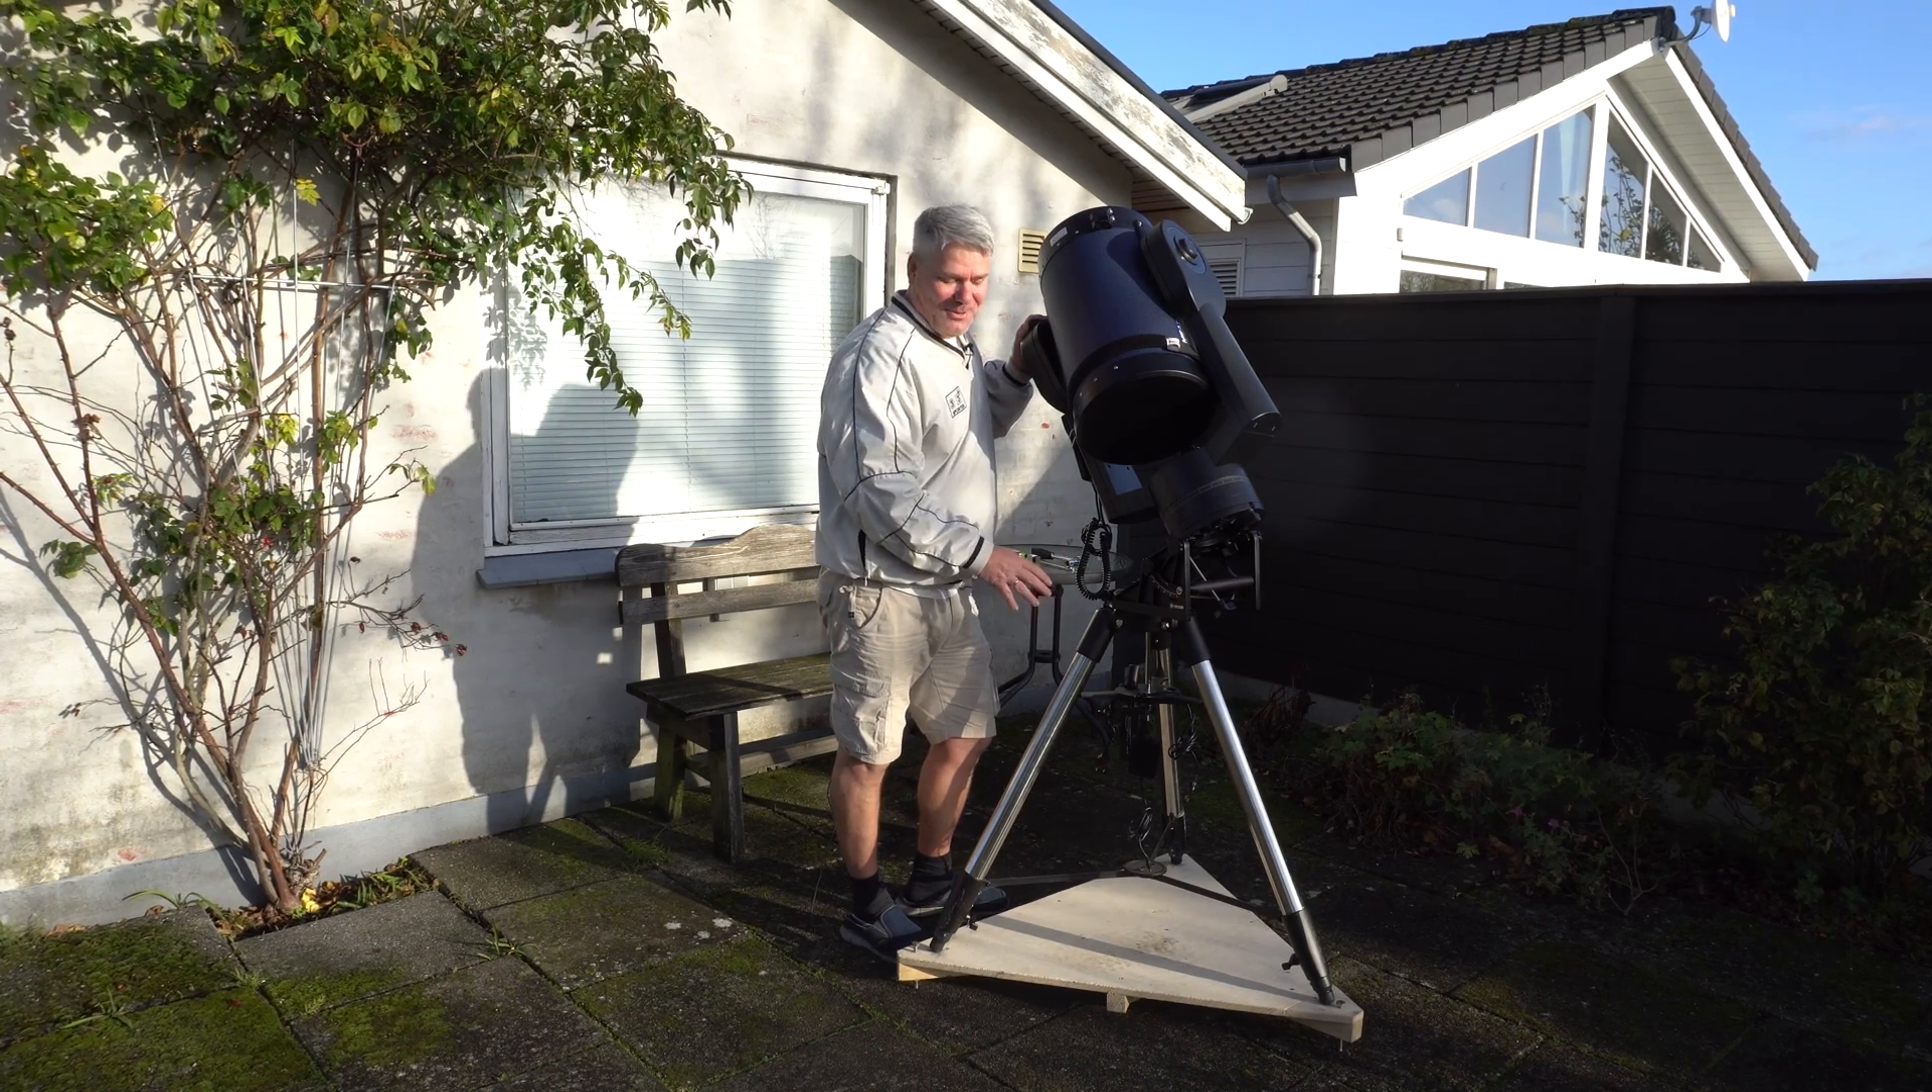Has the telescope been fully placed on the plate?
Yes.